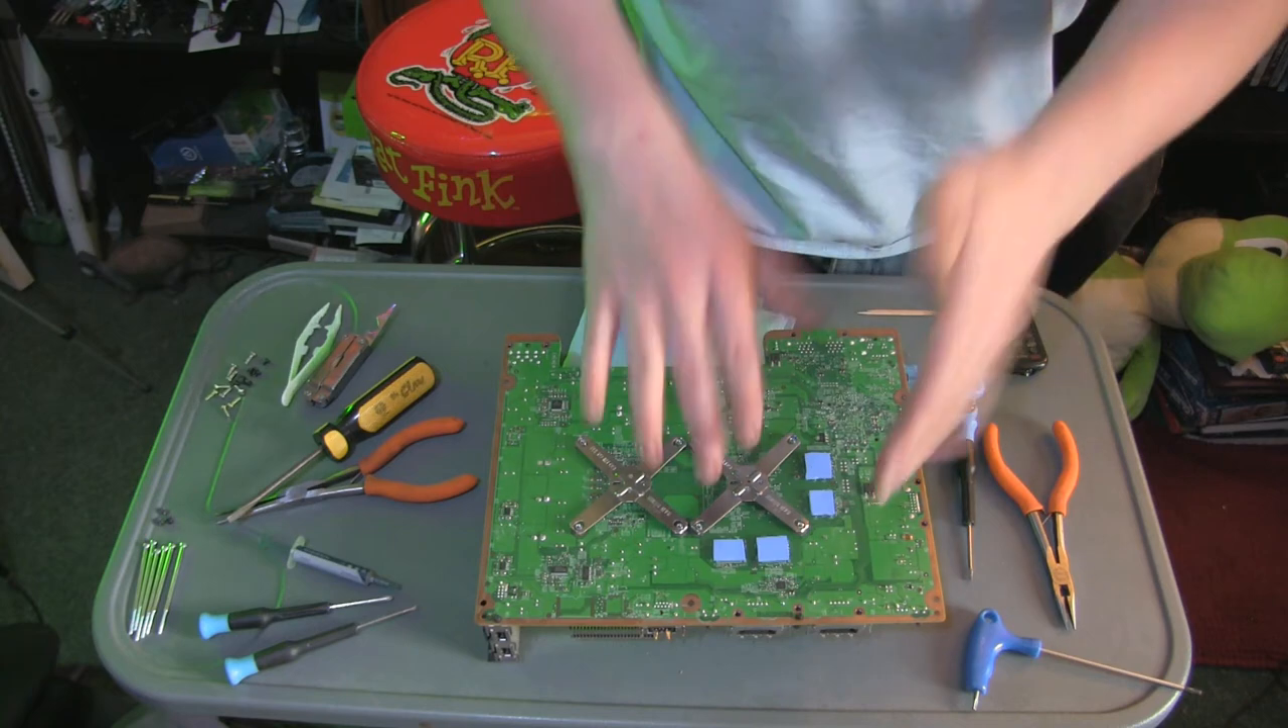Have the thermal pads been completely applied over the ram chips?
Yes.